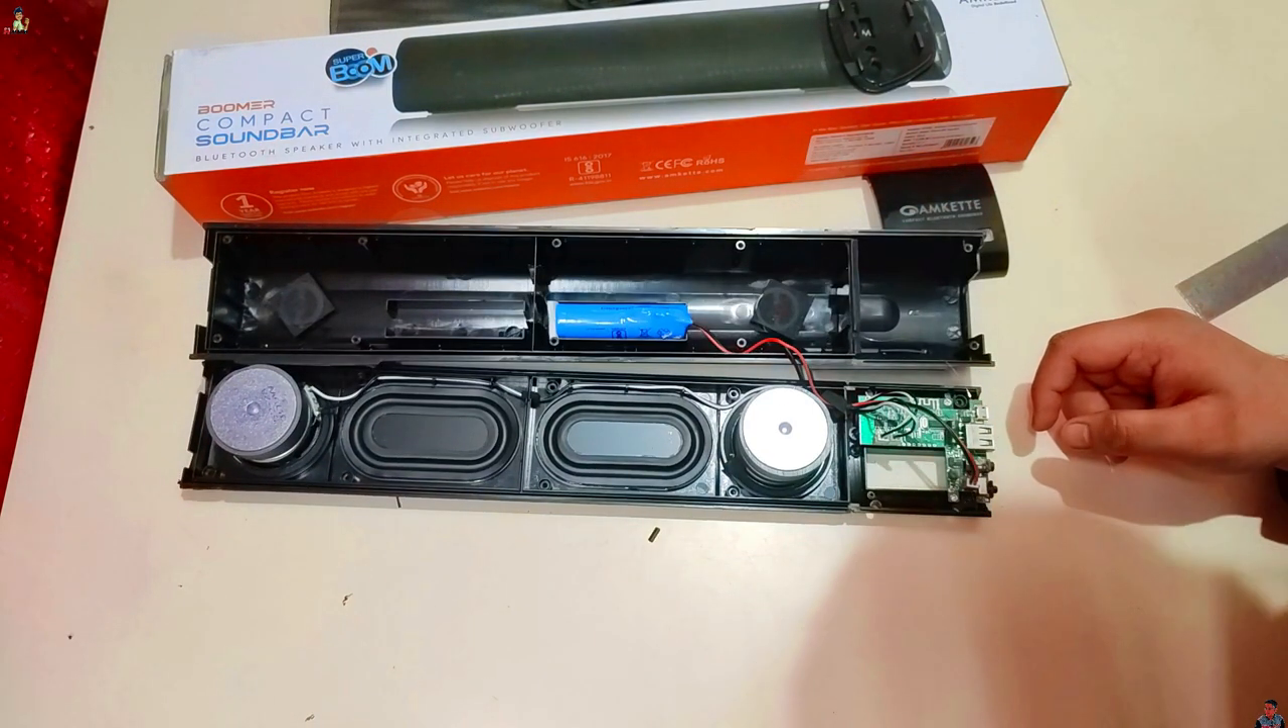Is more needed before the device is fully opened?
No.